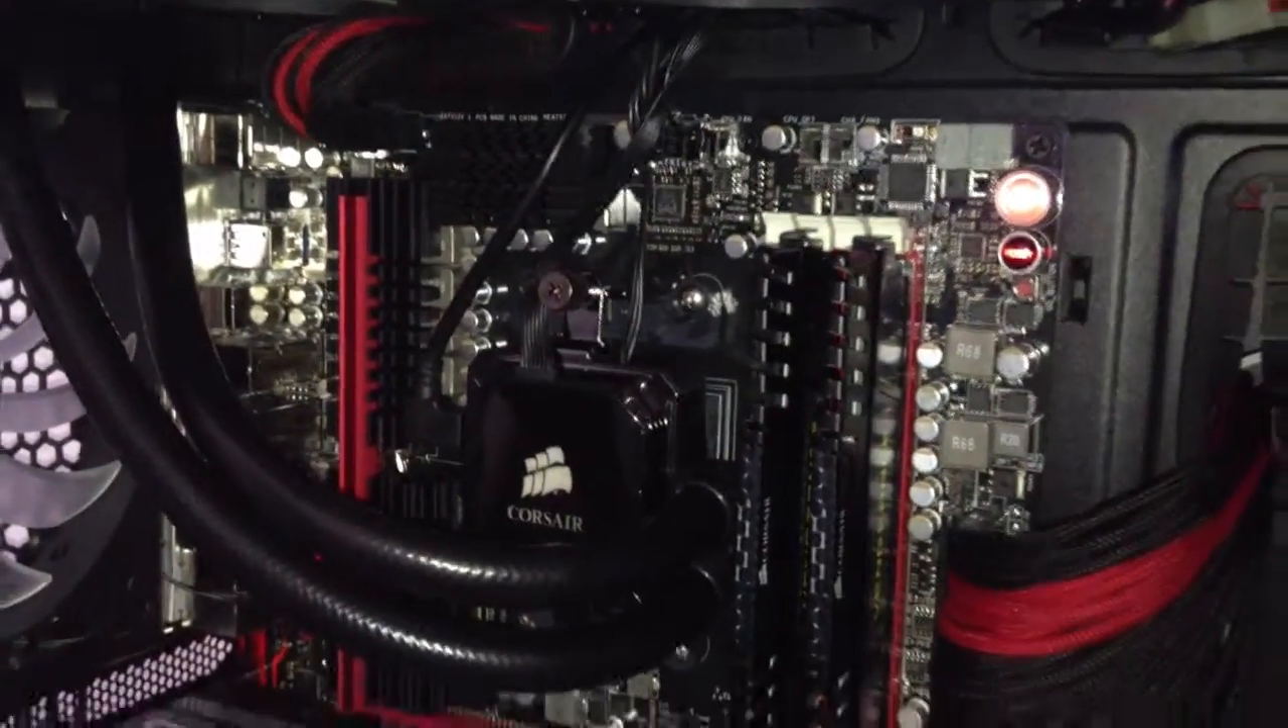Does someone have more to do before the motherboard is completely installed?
No.